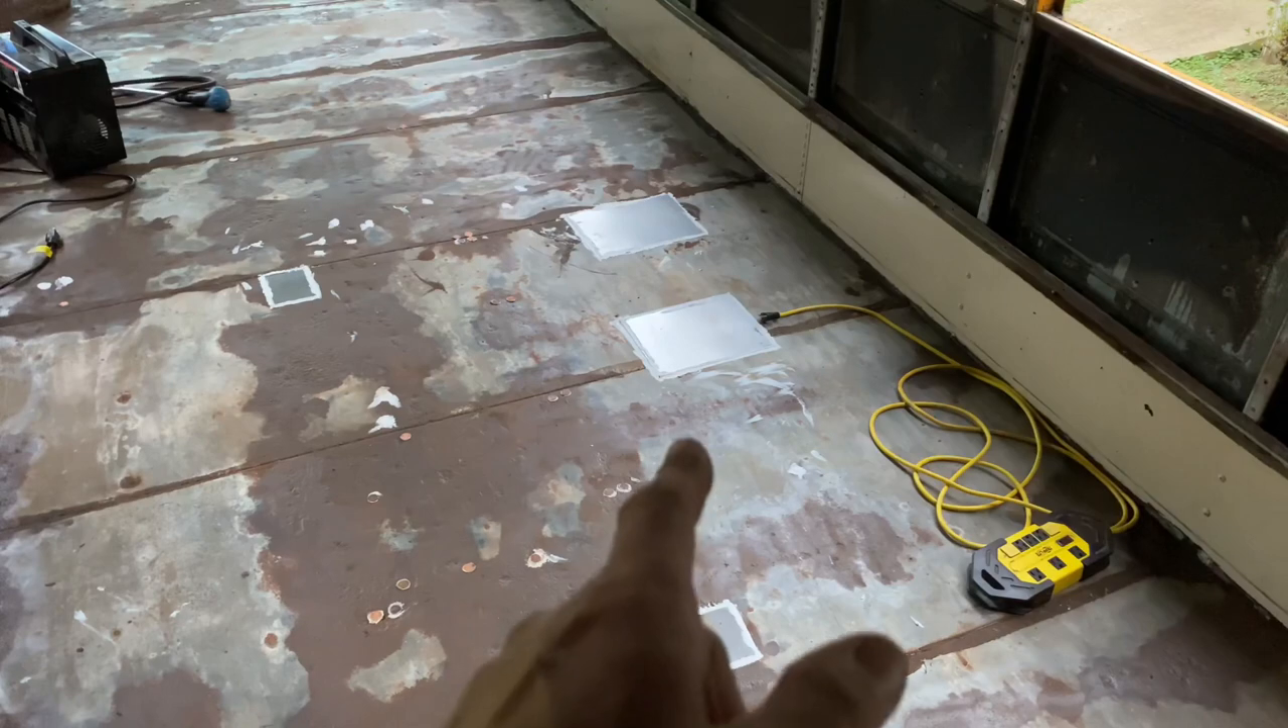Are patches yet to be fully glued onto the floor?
No.